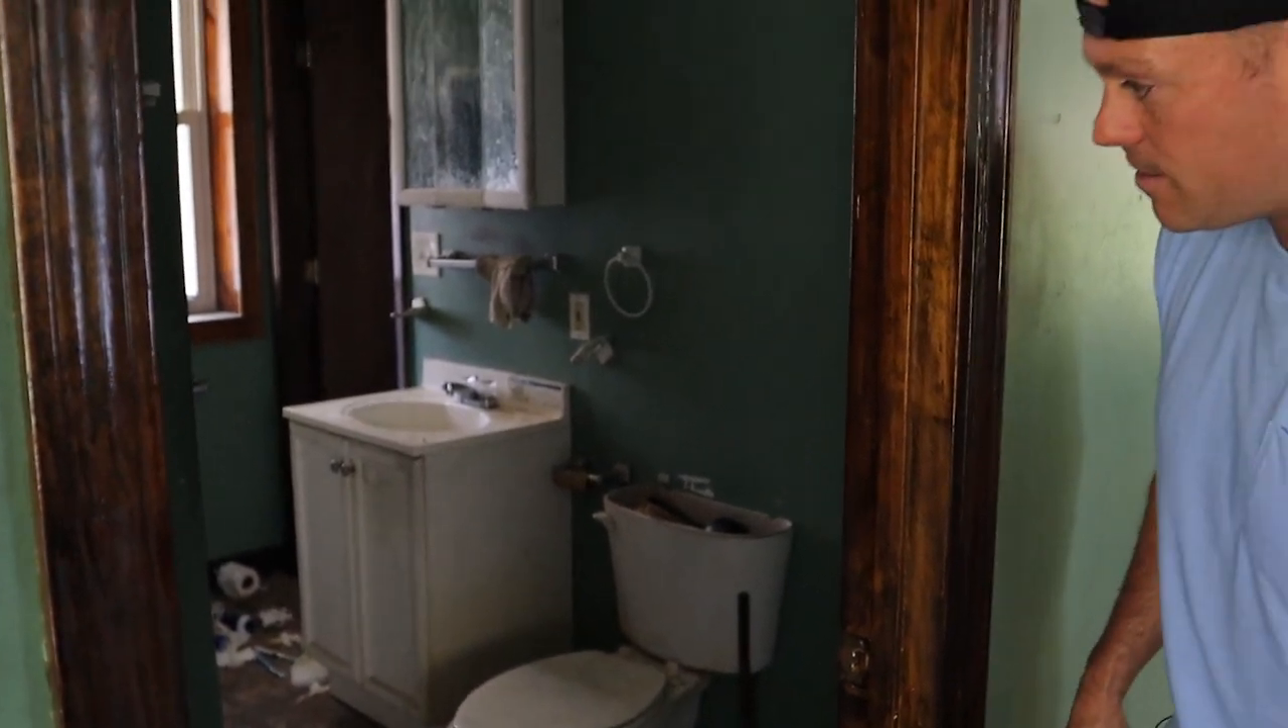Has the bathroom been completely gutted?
No.